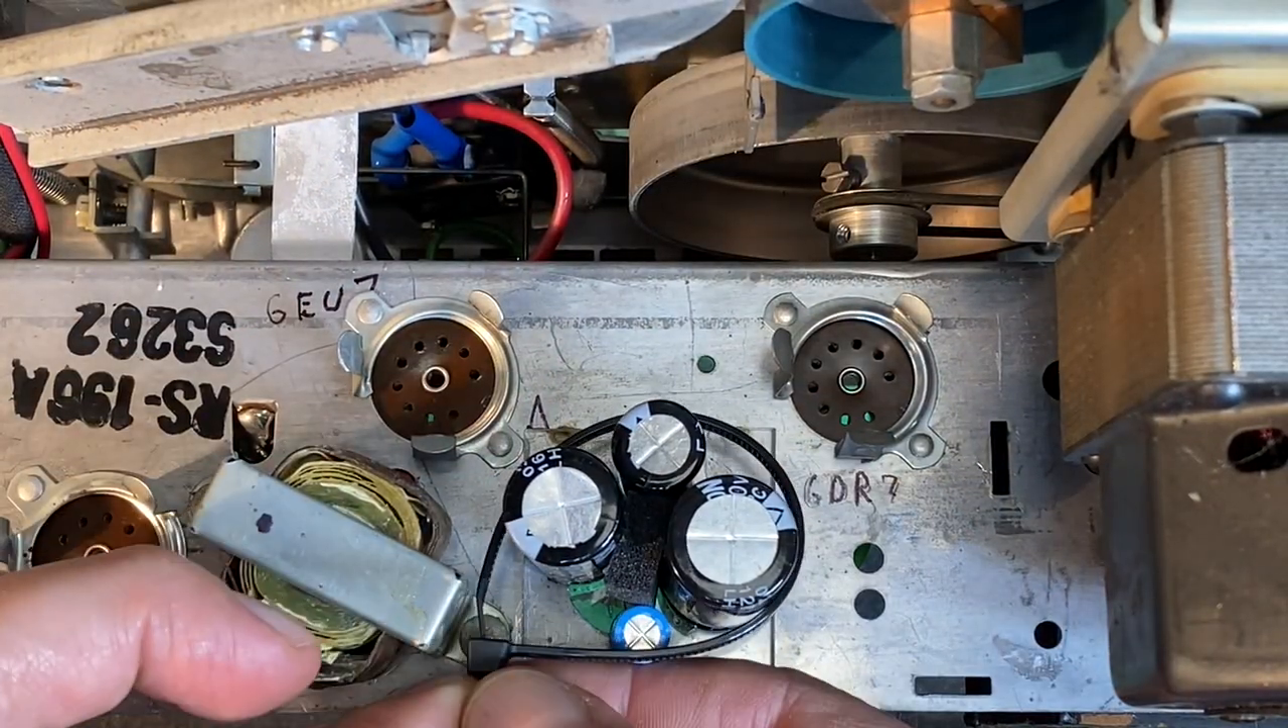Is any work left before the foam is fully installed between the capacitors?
No.